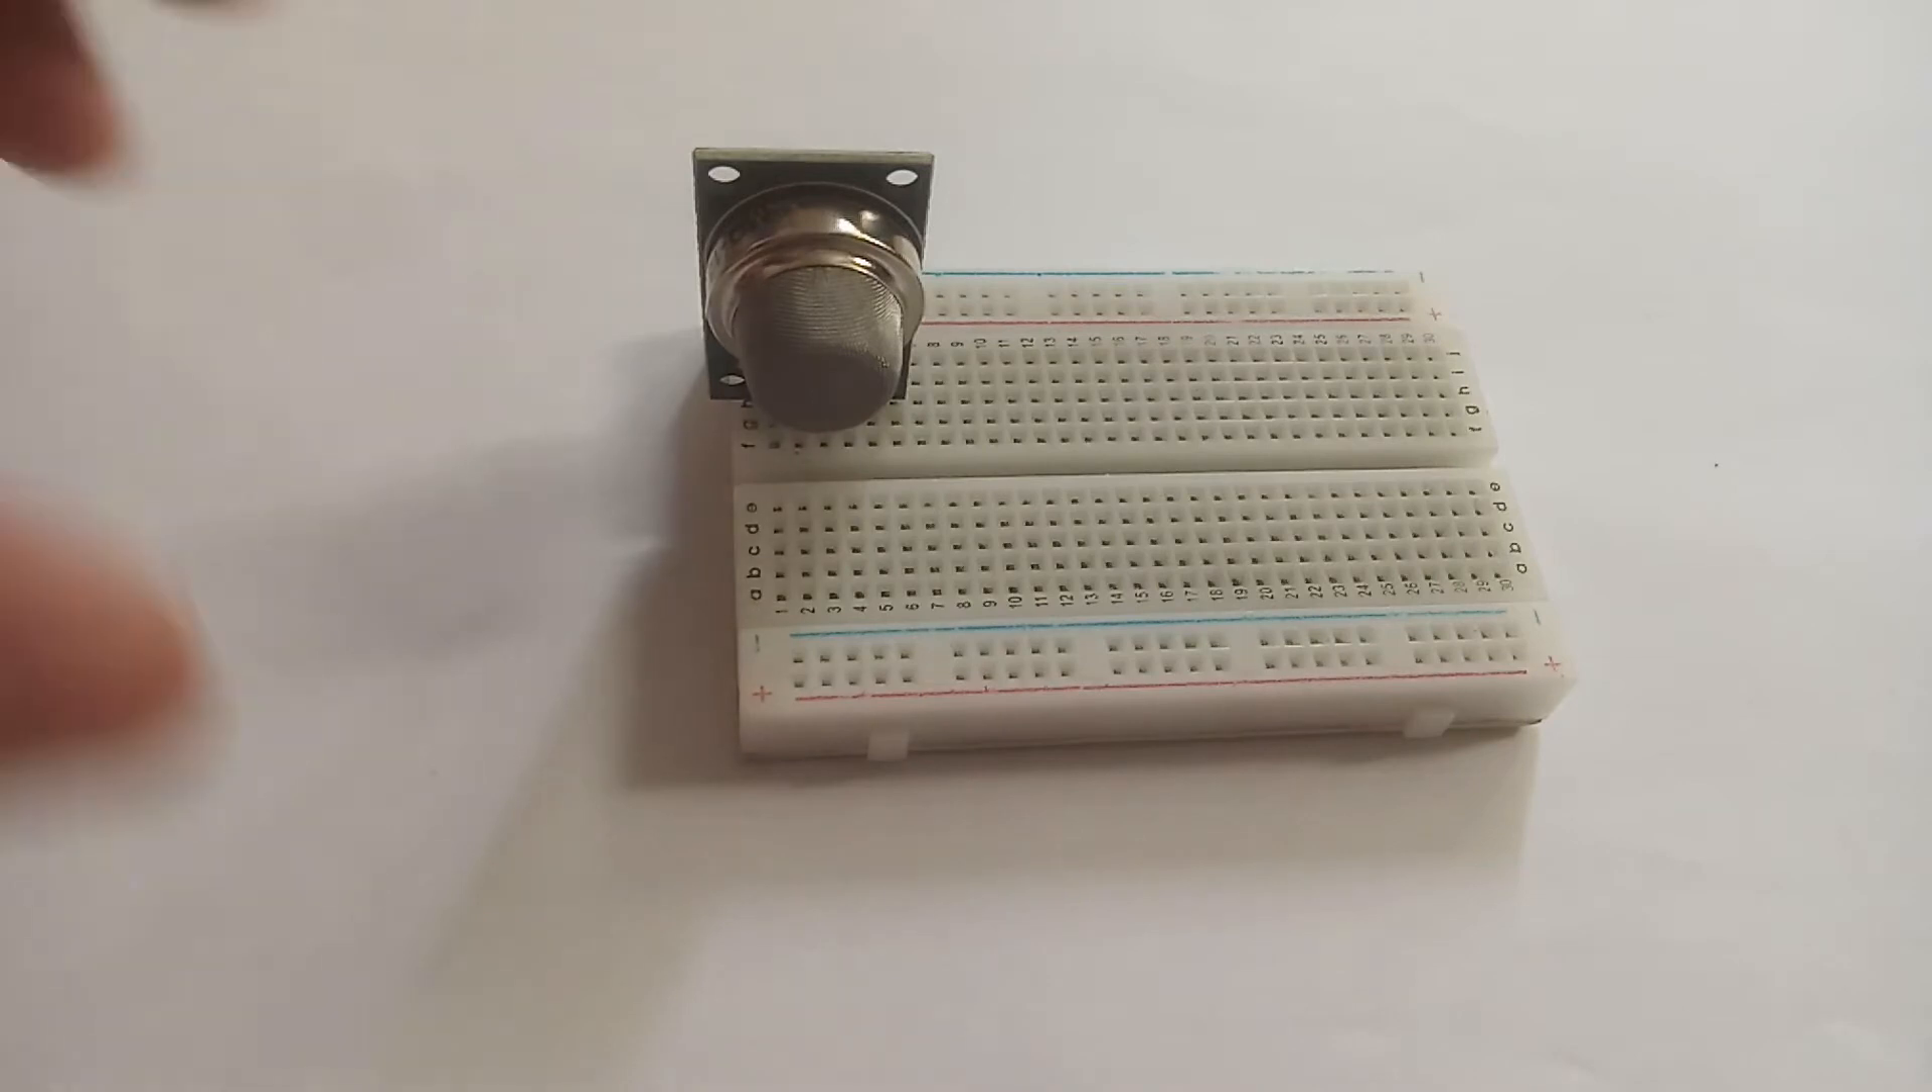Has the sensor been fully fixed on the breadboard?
Yes.